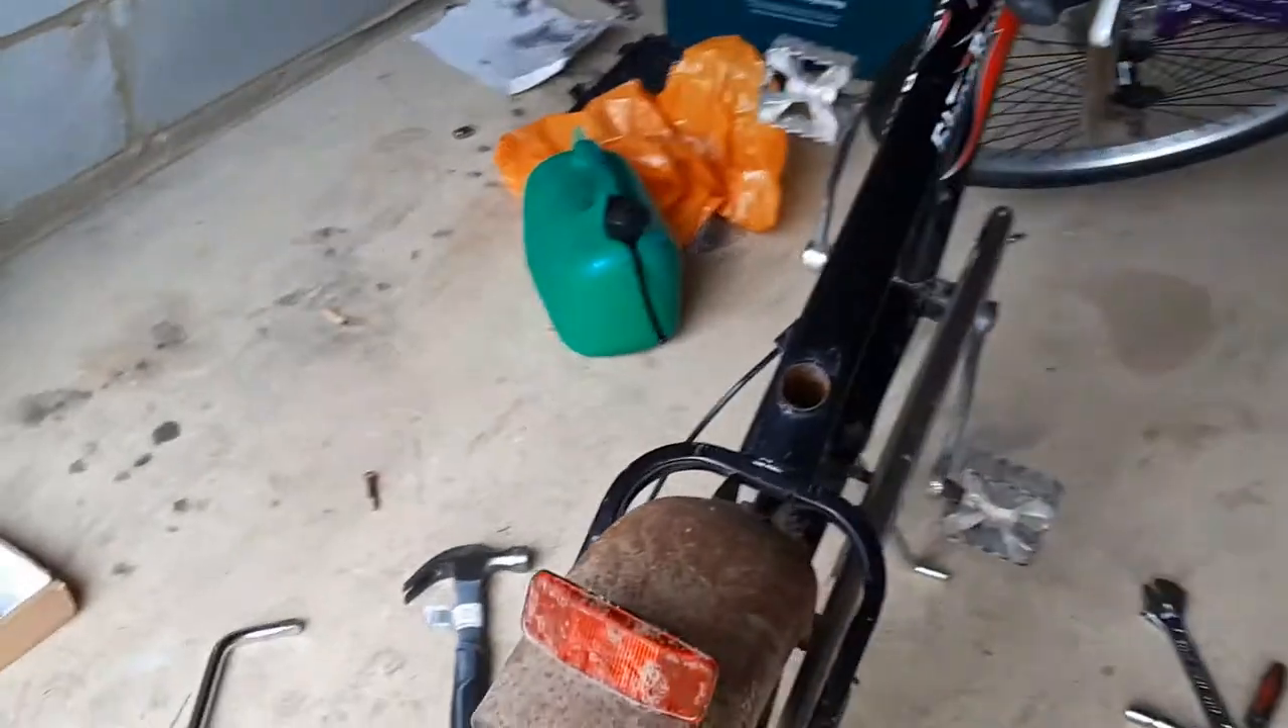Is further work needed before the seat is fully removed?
No.